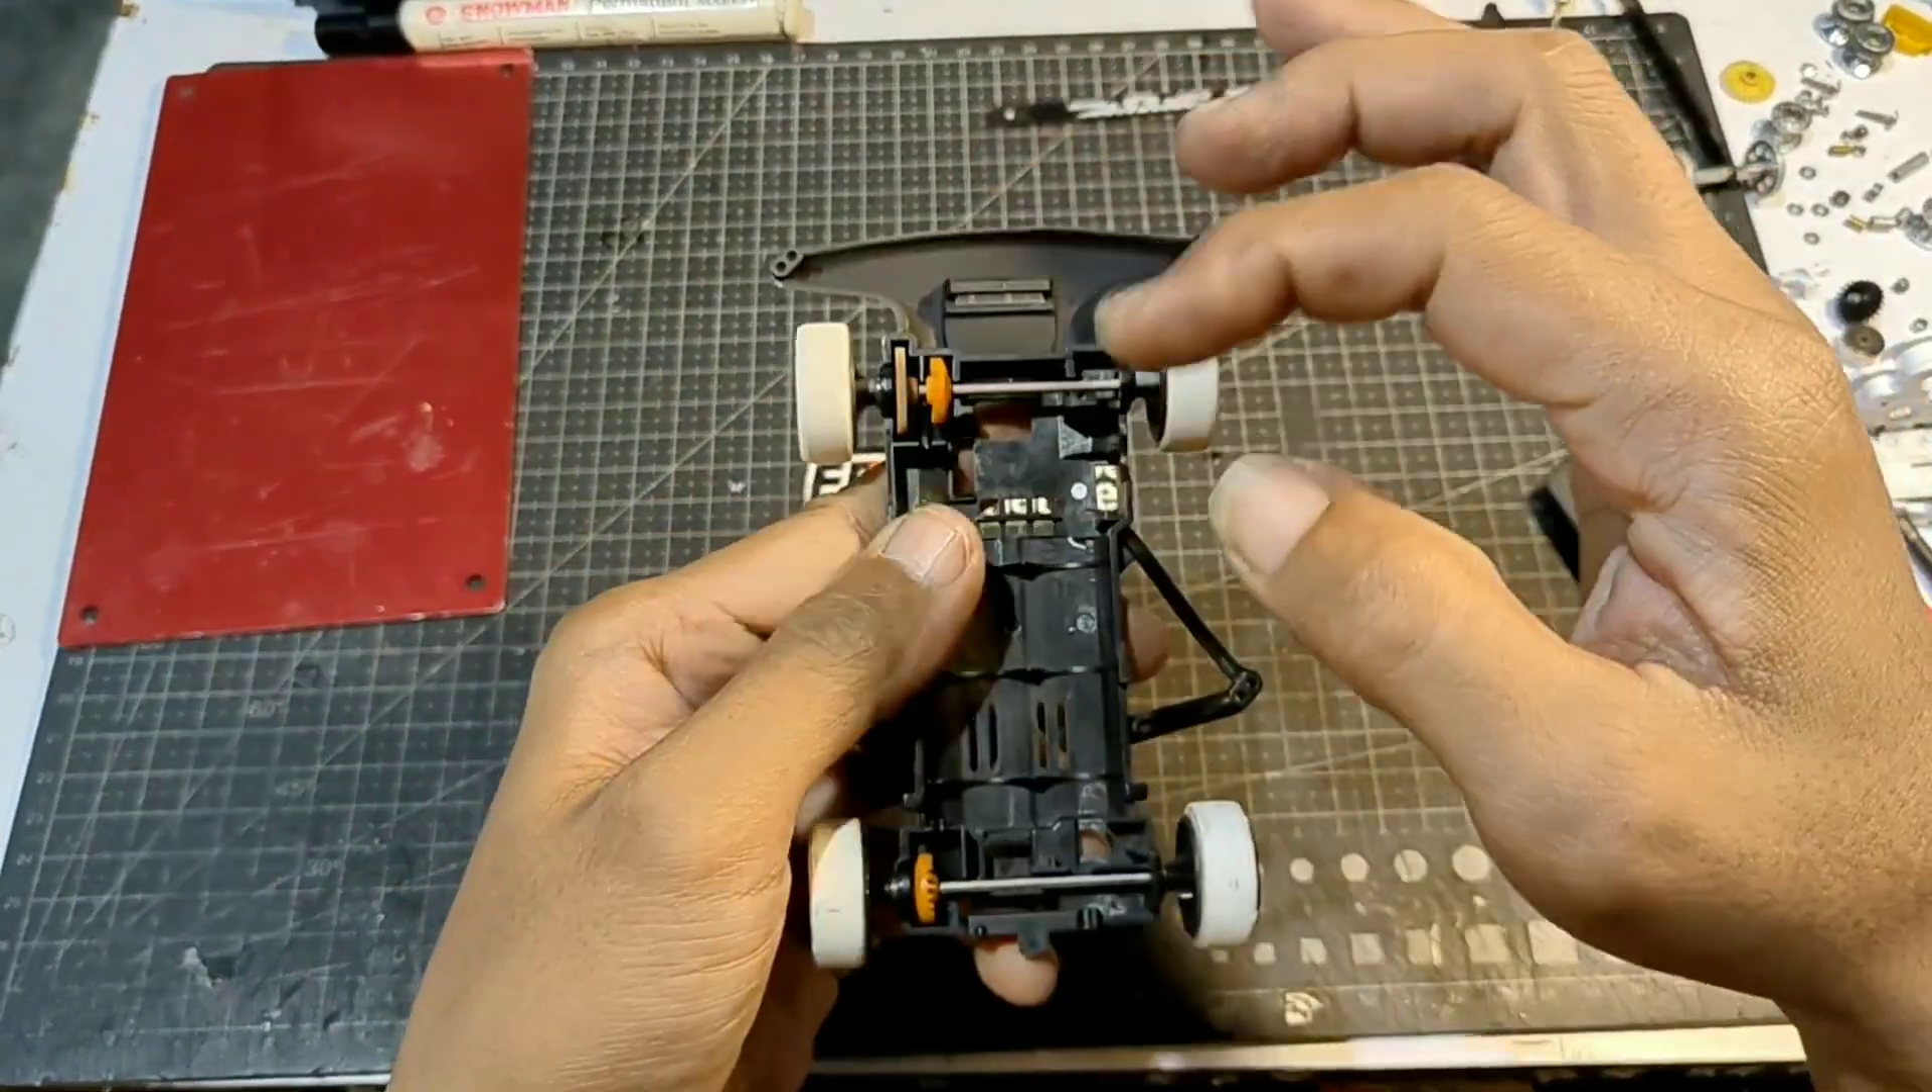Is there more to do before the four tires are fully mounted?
No.